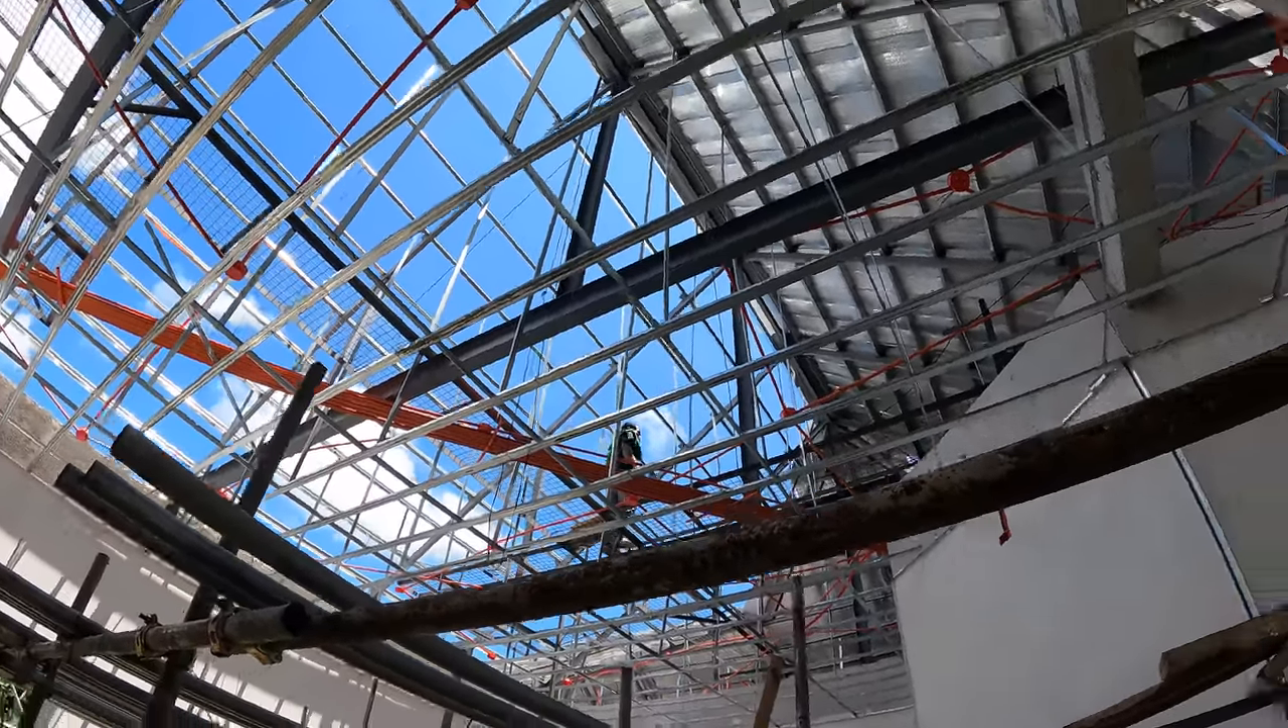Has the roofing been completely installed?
No.